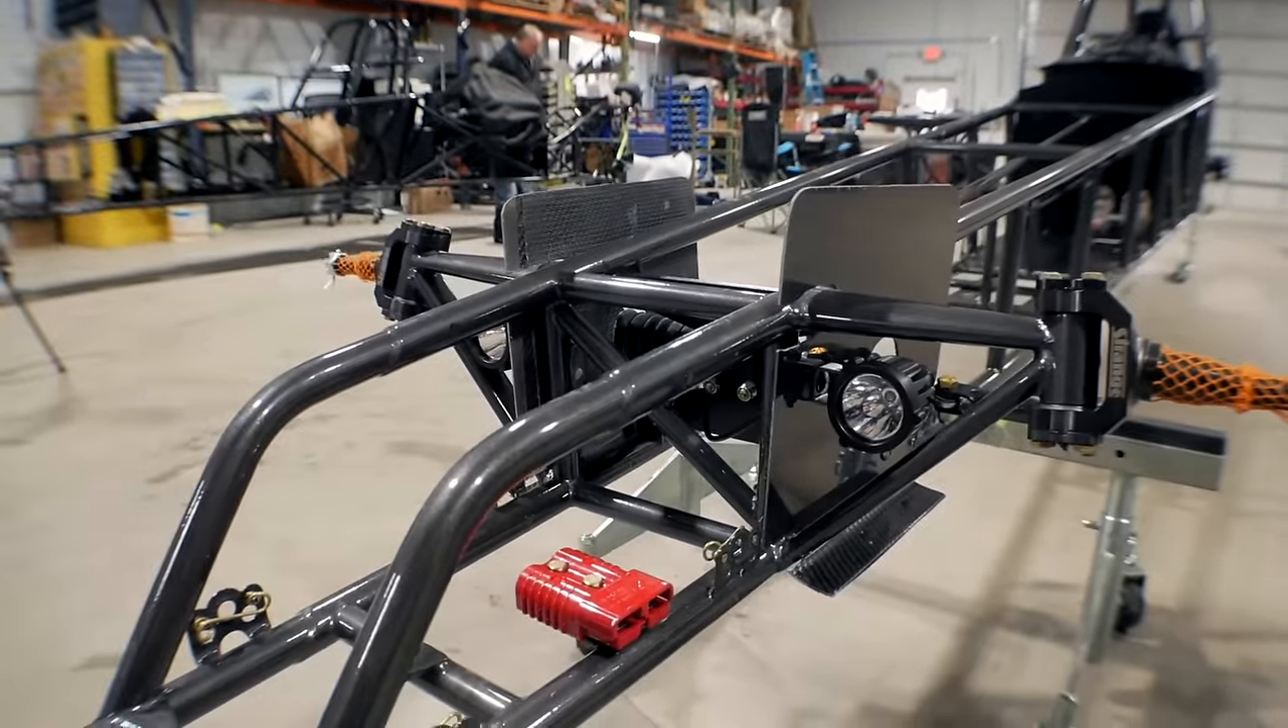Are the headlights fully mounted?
Yes.